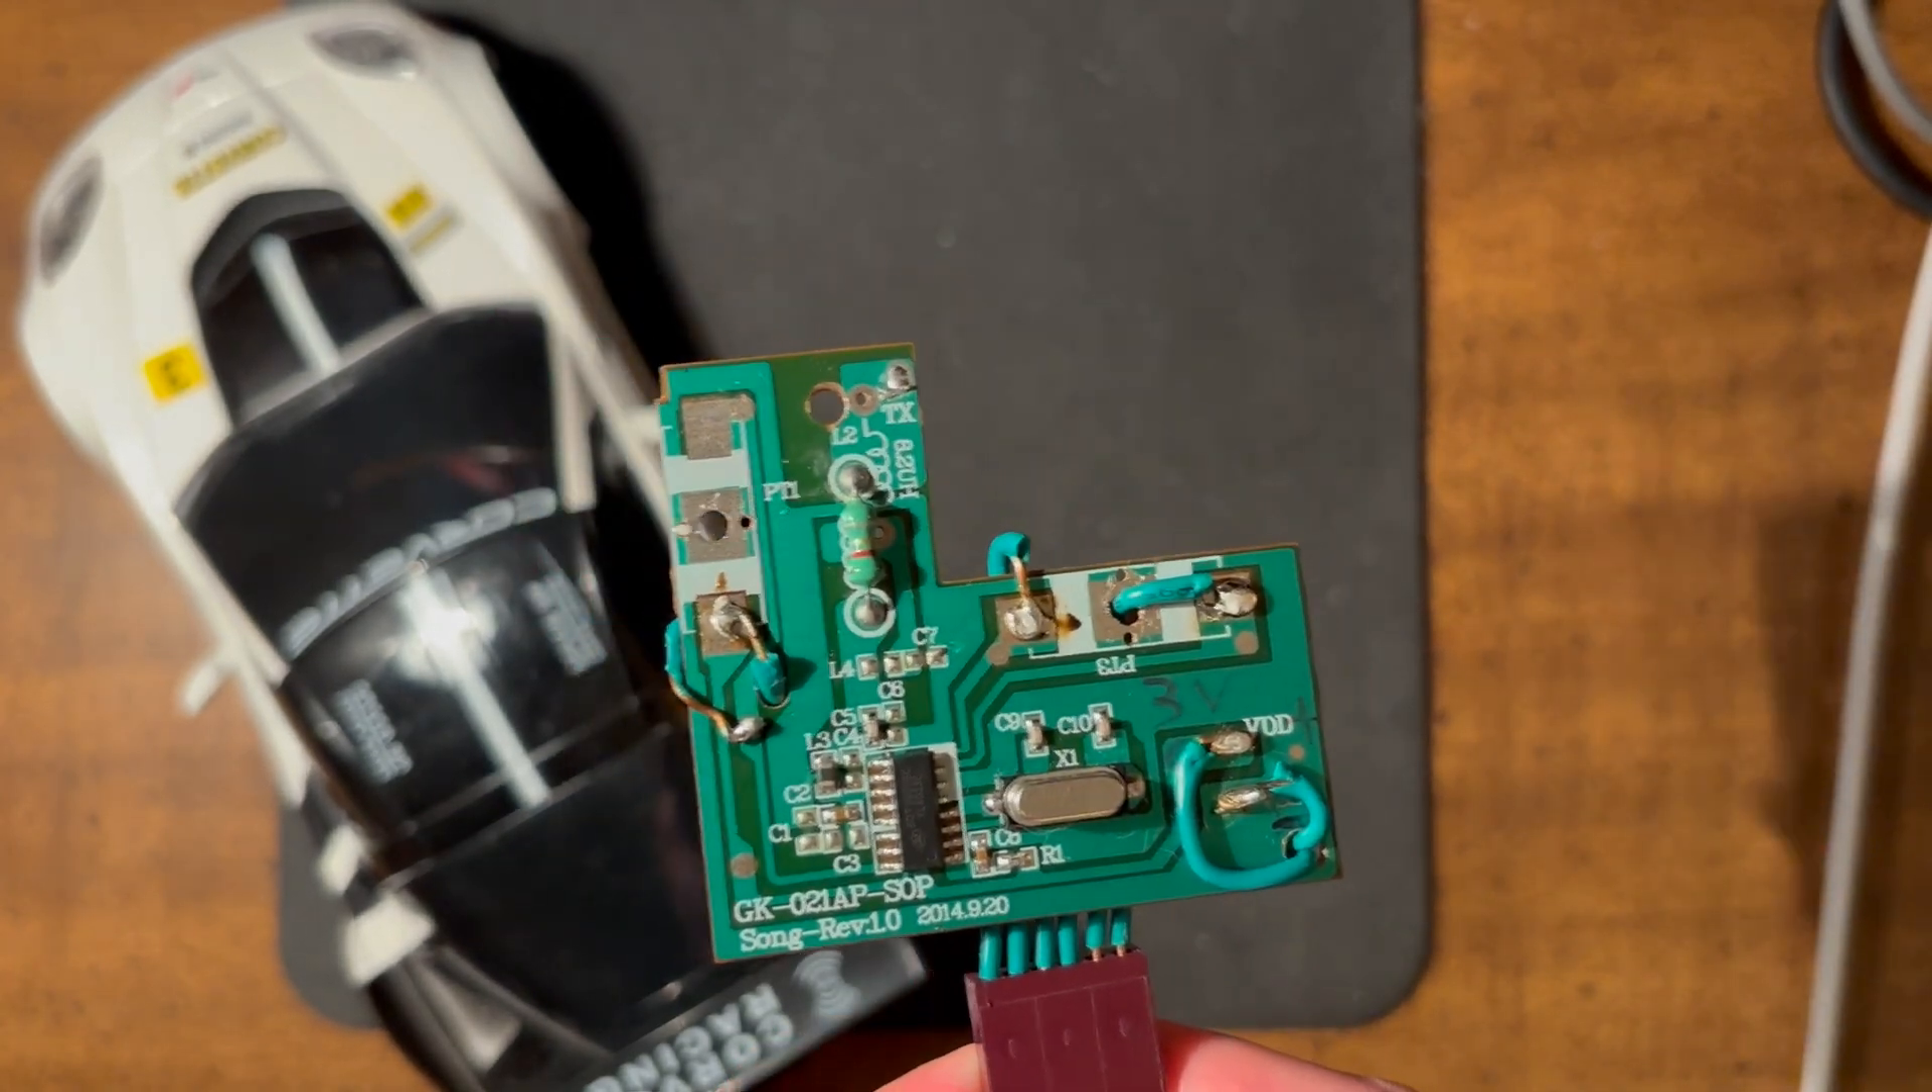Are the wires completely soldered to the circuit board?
Yes.